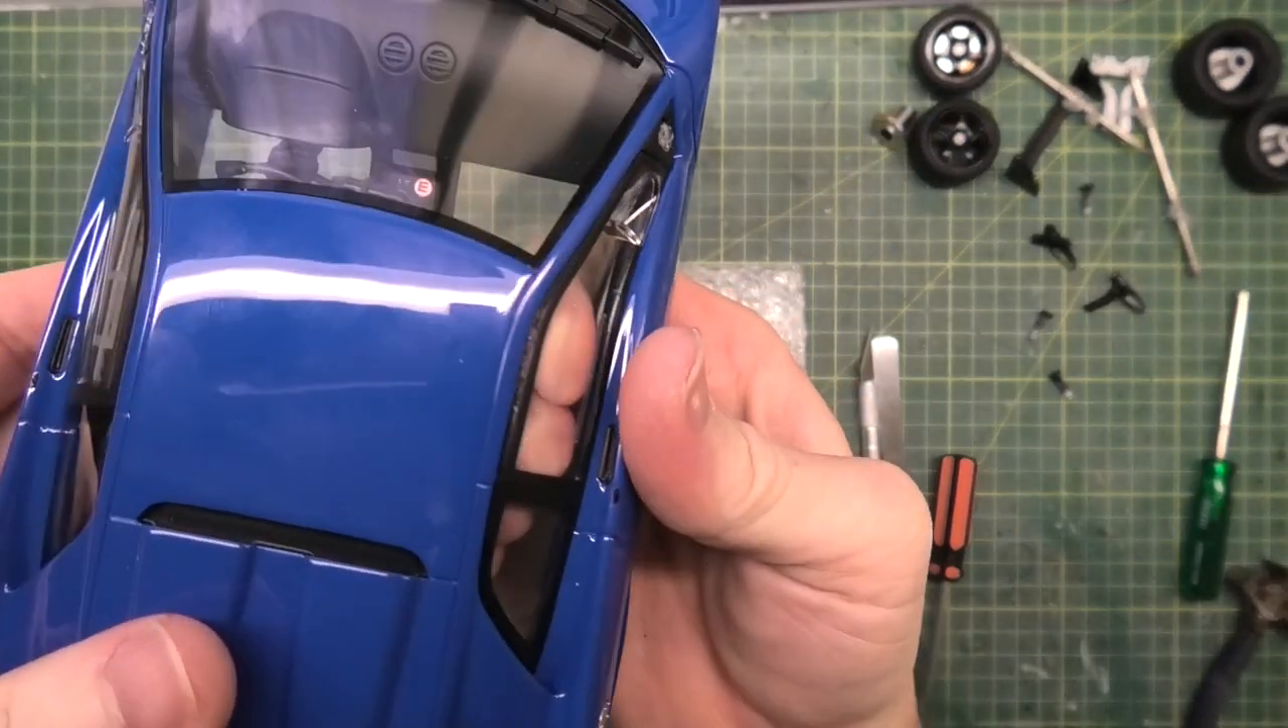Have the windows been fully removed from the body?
No.